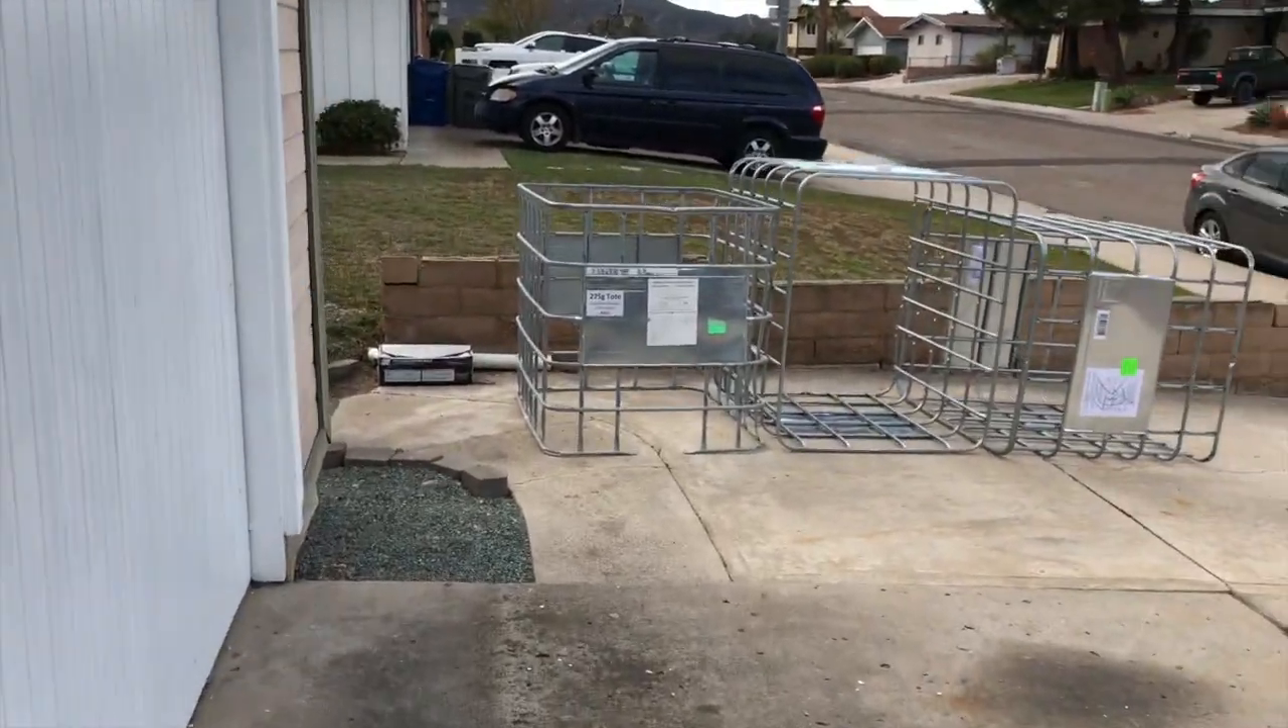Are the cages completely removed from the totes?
Yes.